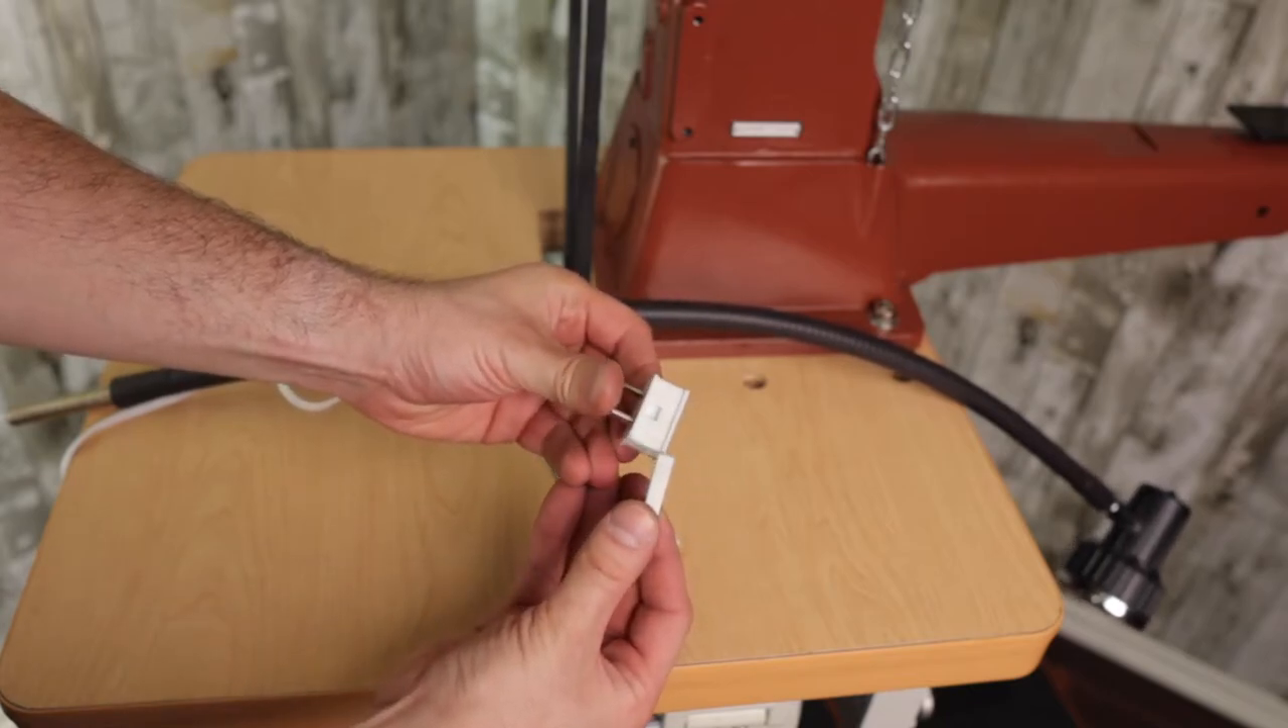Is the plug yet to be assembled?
Yes.